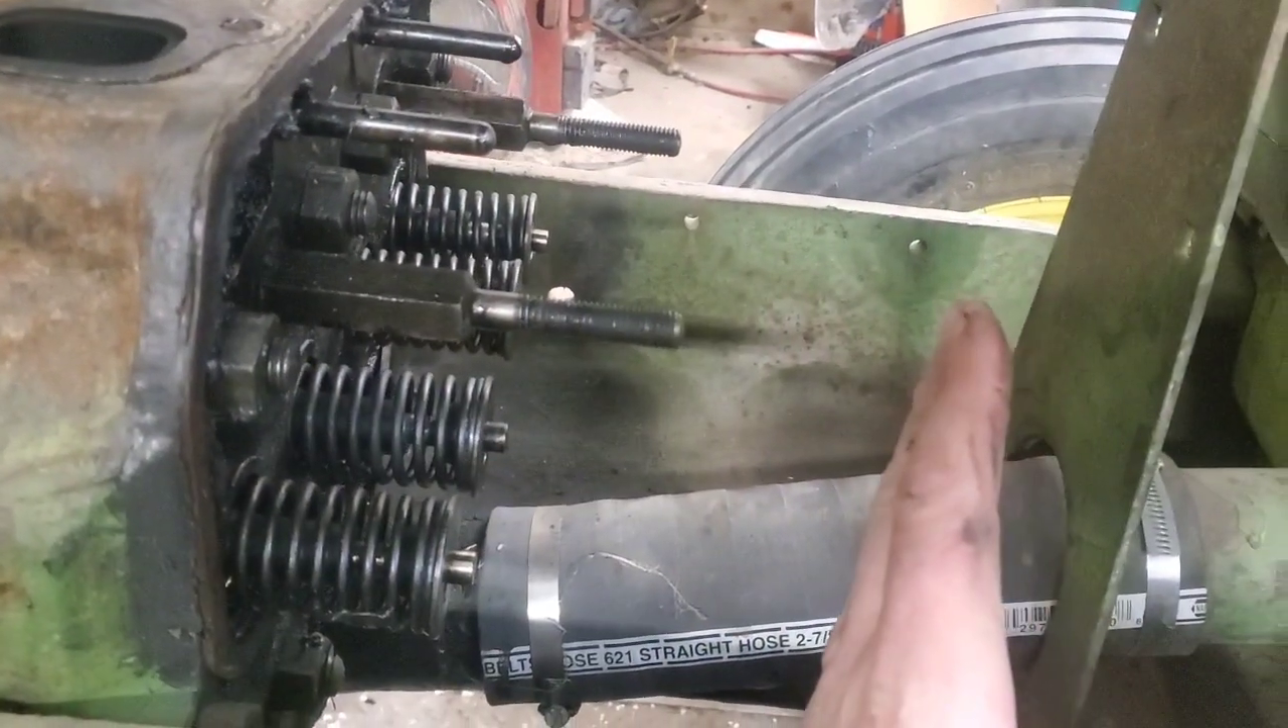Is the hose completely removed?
No.